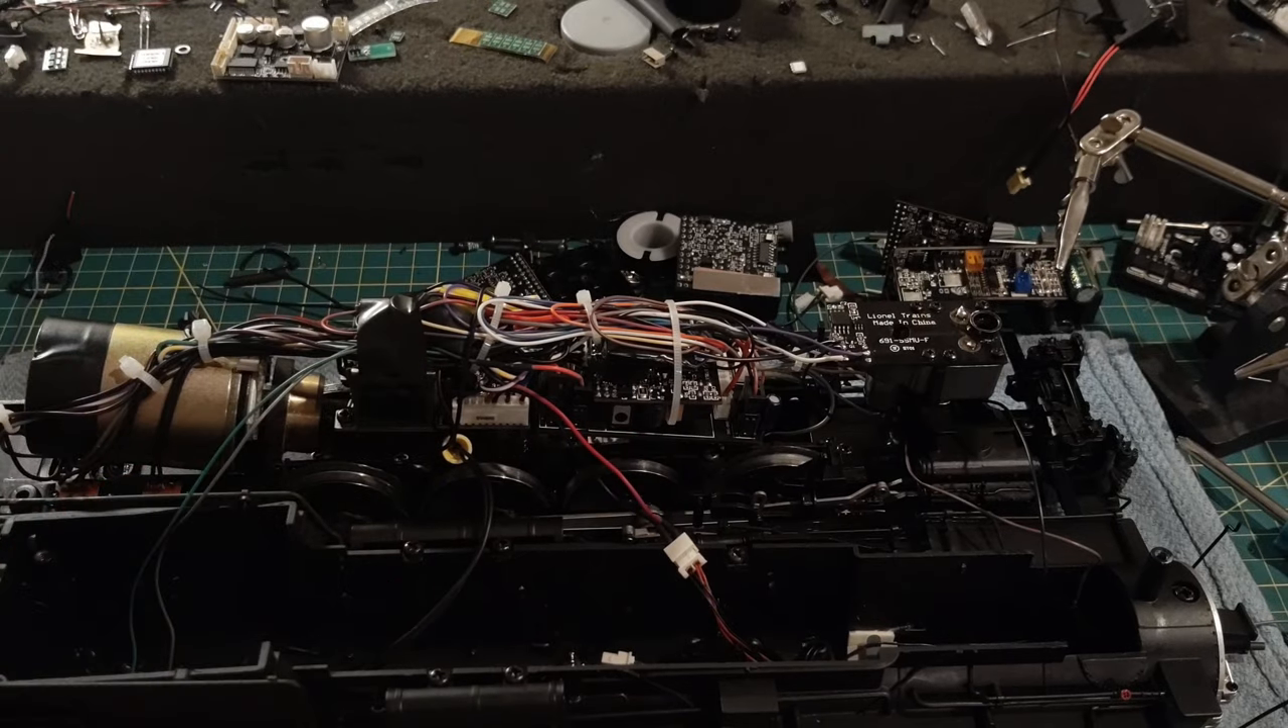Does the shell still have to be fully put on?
Yes.